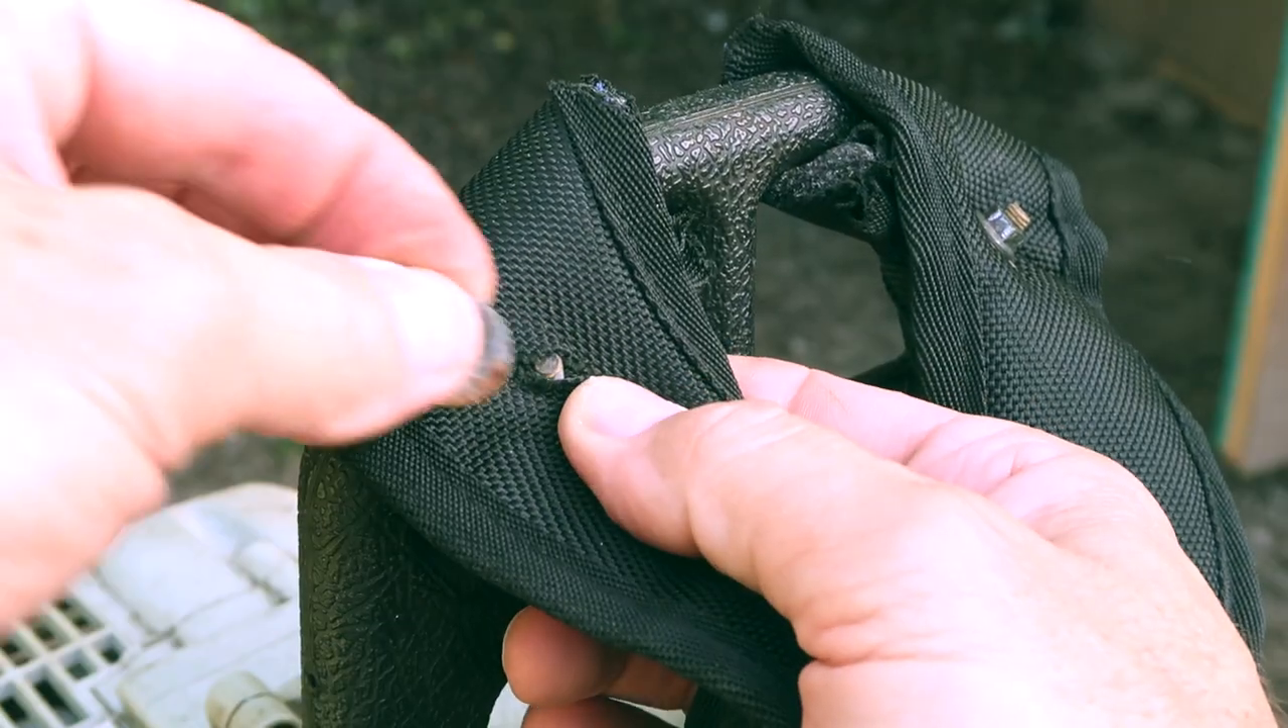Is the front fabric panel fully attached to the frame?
No.